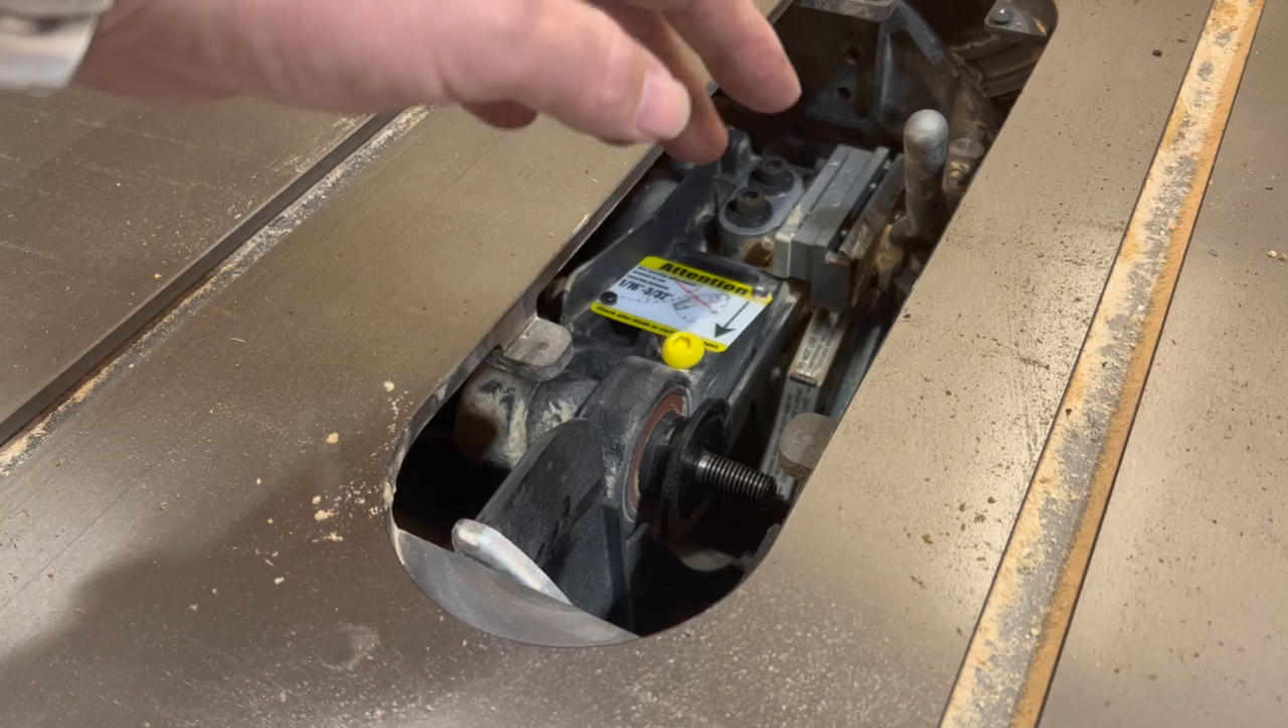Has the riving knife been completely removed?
Yes.